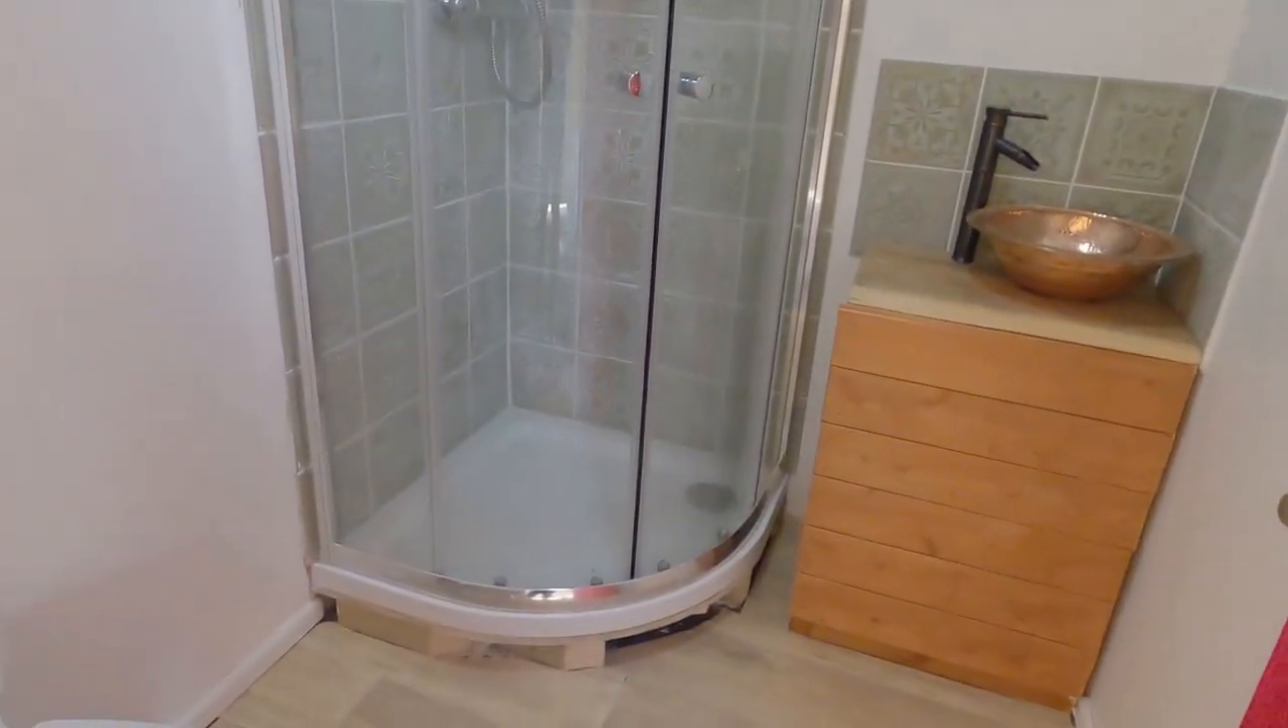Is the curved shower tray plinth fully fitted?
No.